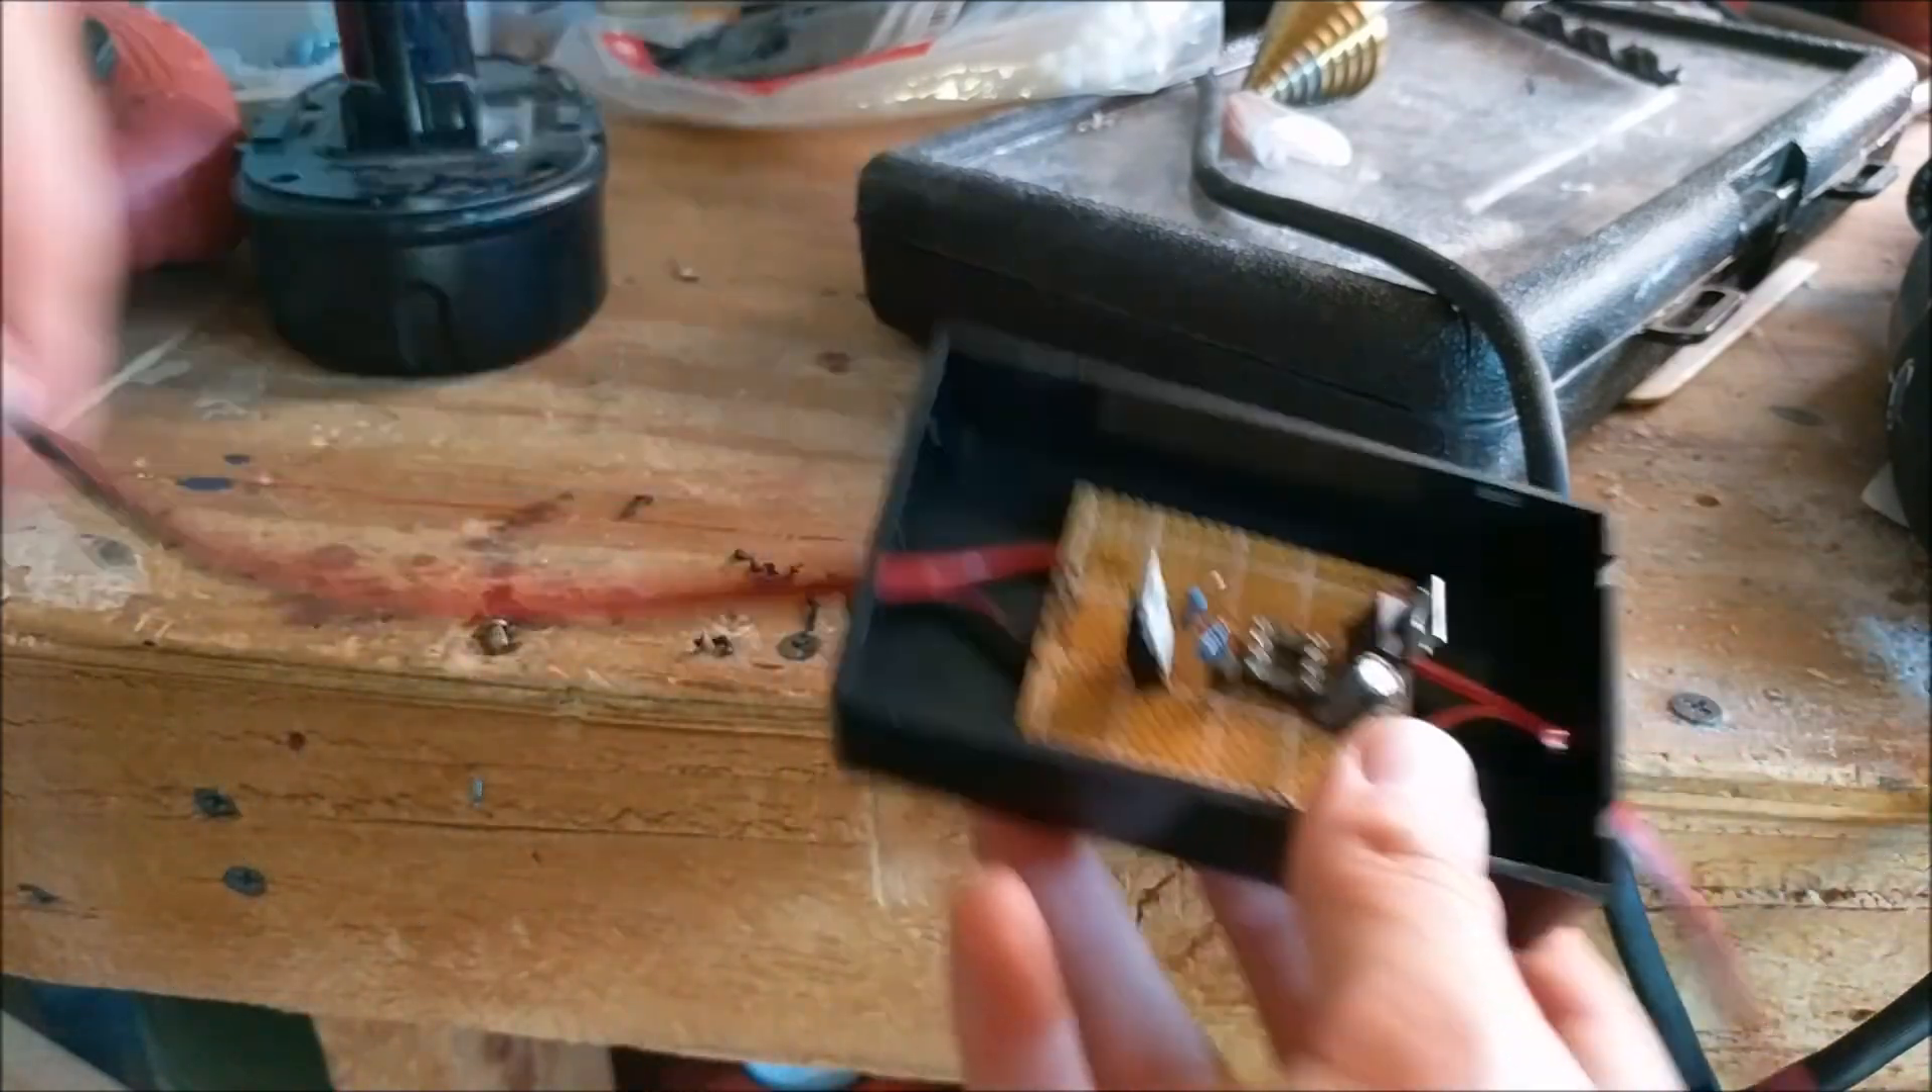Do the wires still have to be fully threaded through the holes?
No.